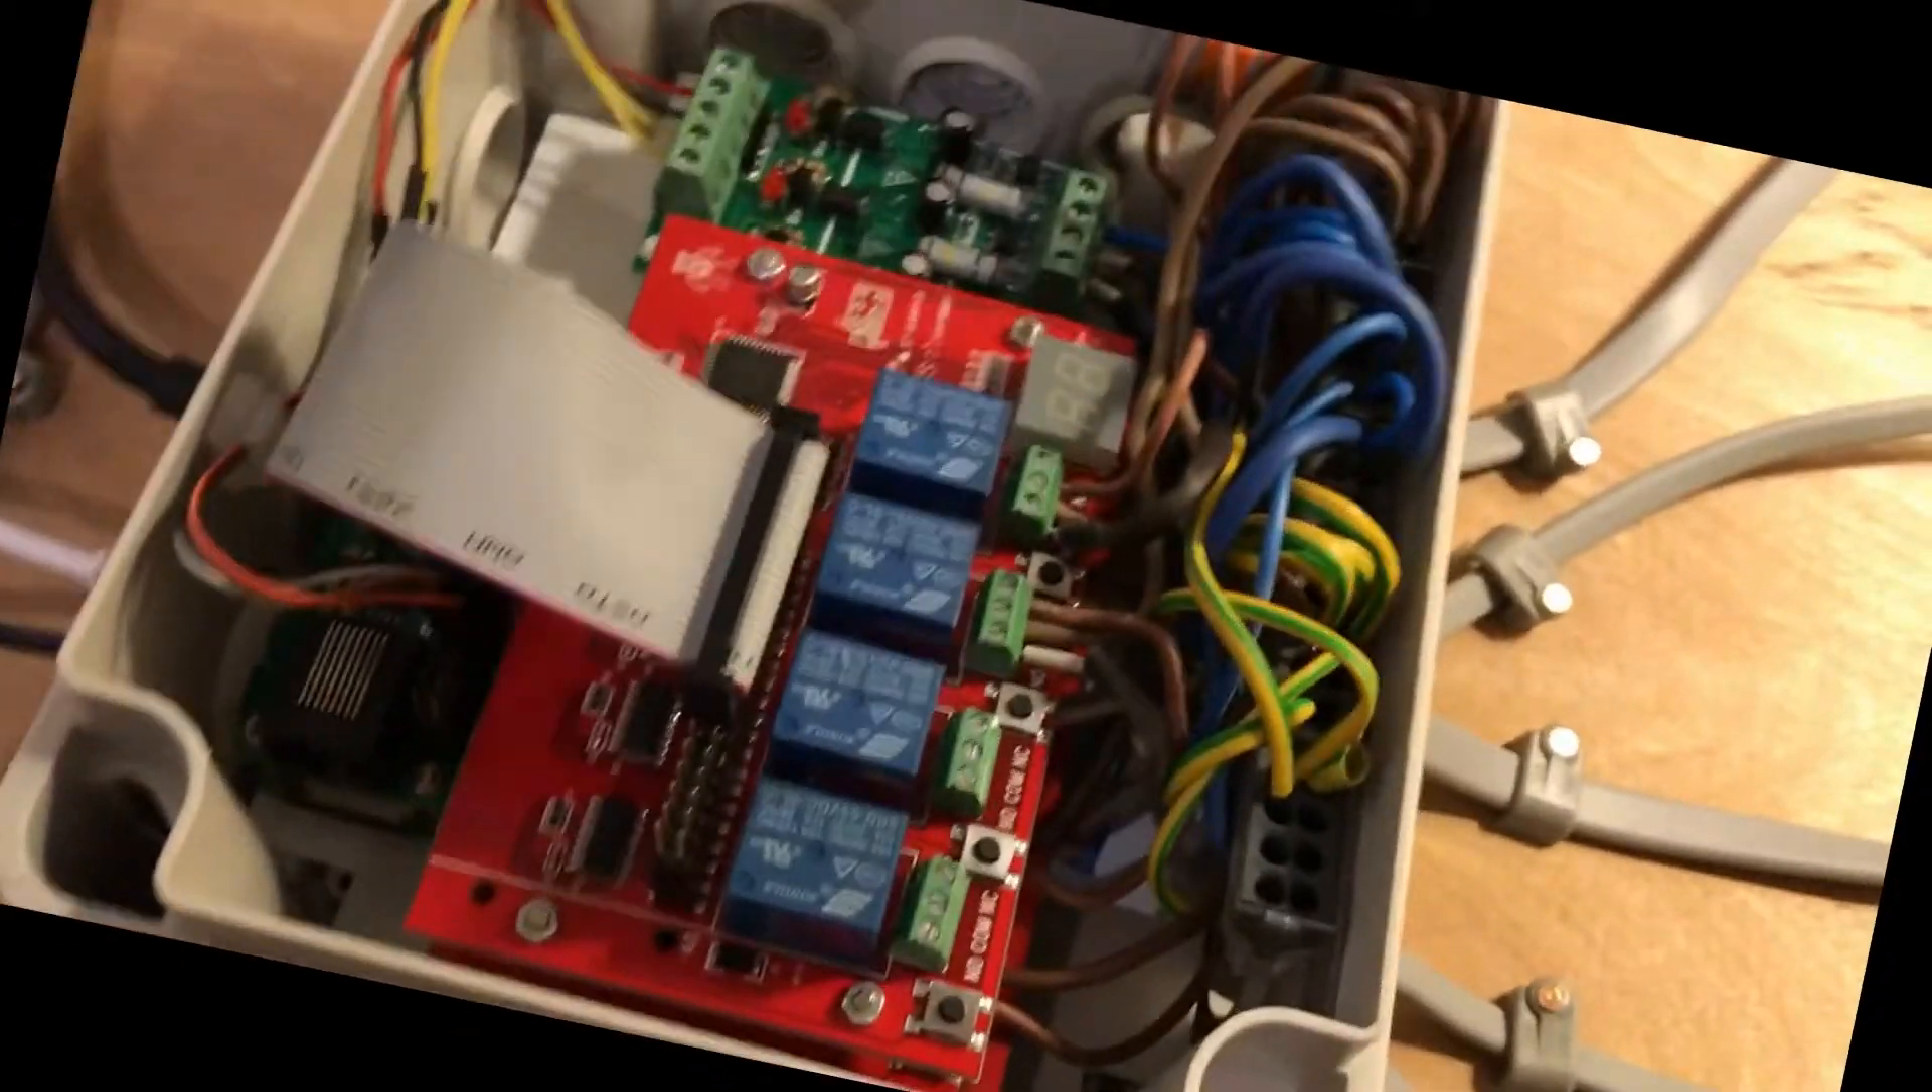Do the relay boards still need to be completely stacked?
No.